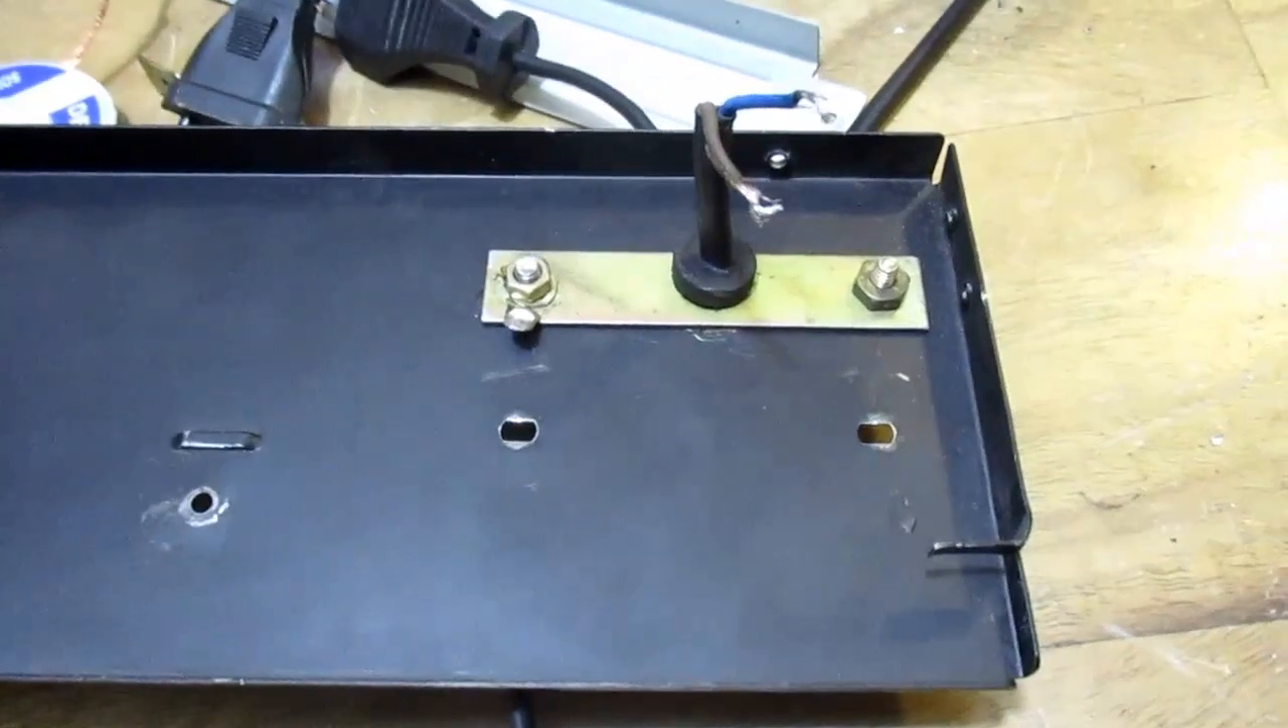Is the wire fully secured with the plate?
Yes.